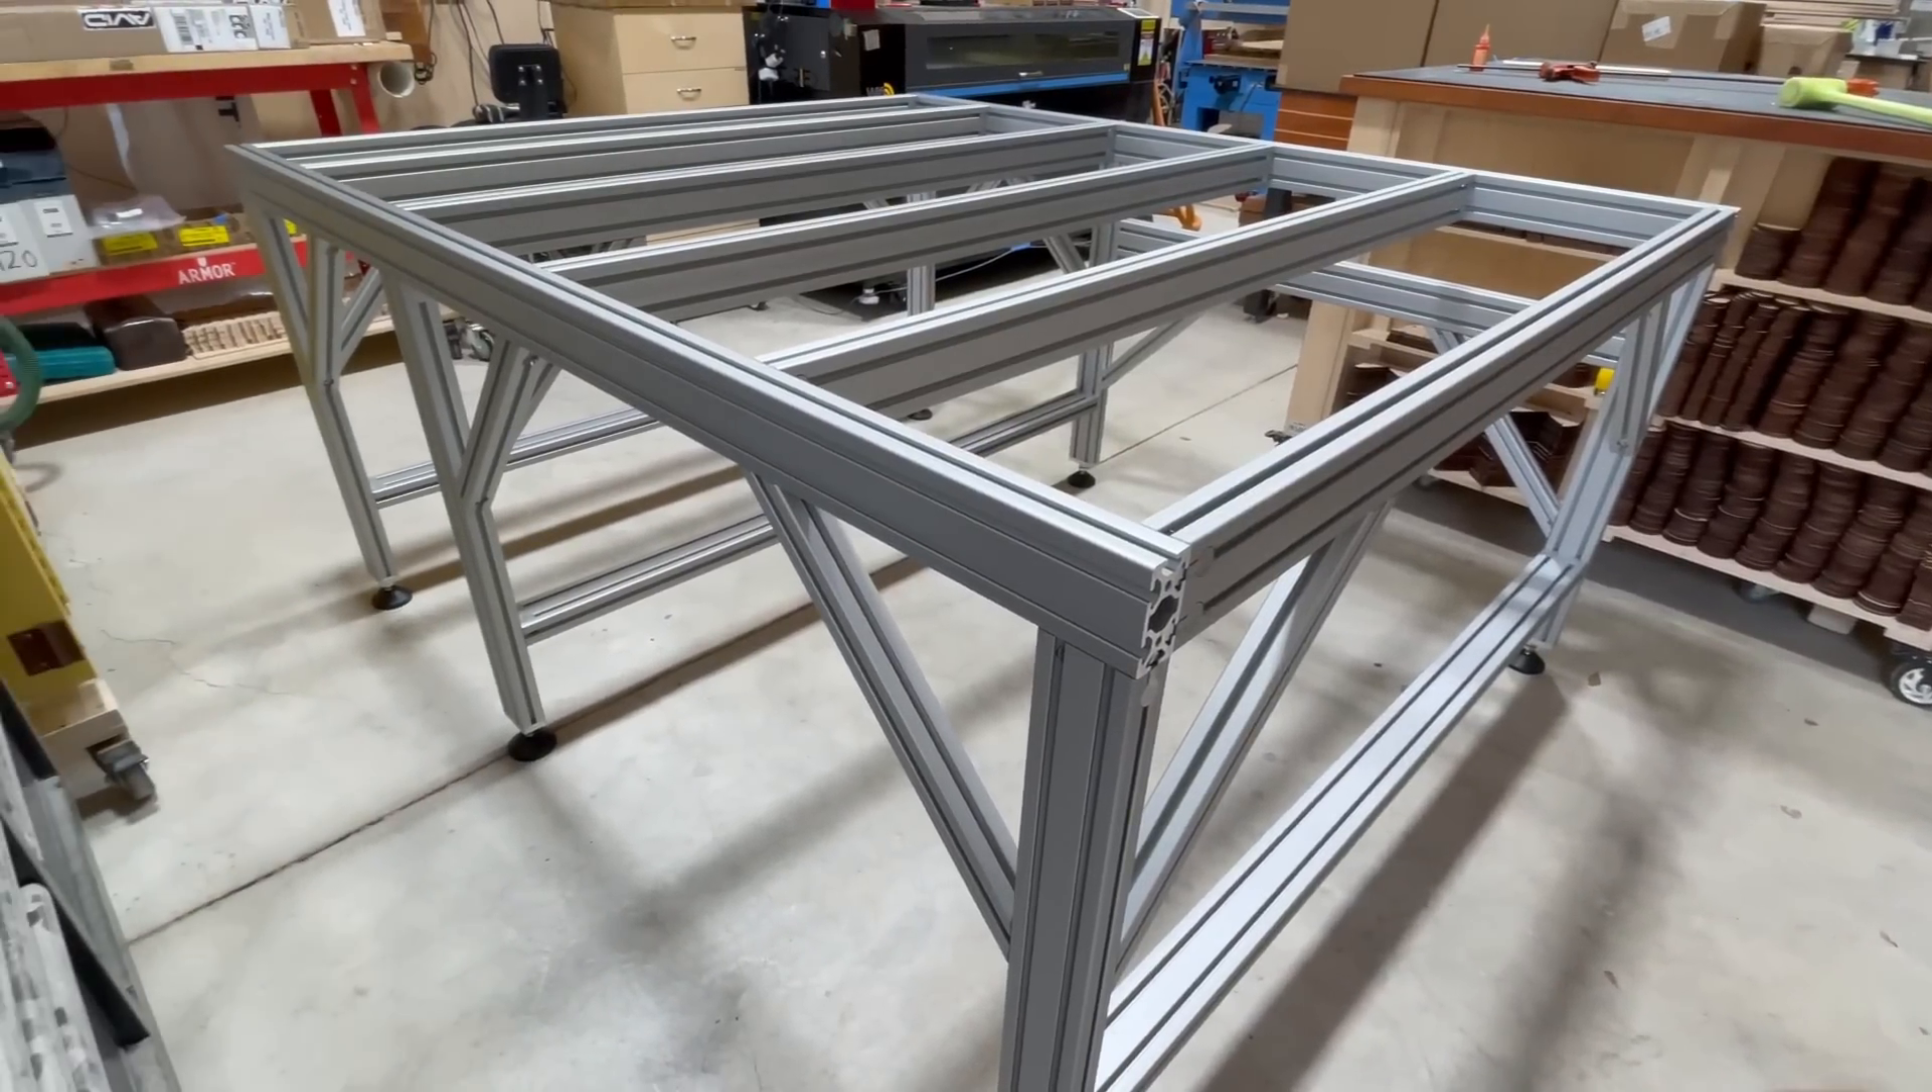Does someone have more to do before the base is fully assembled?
No.